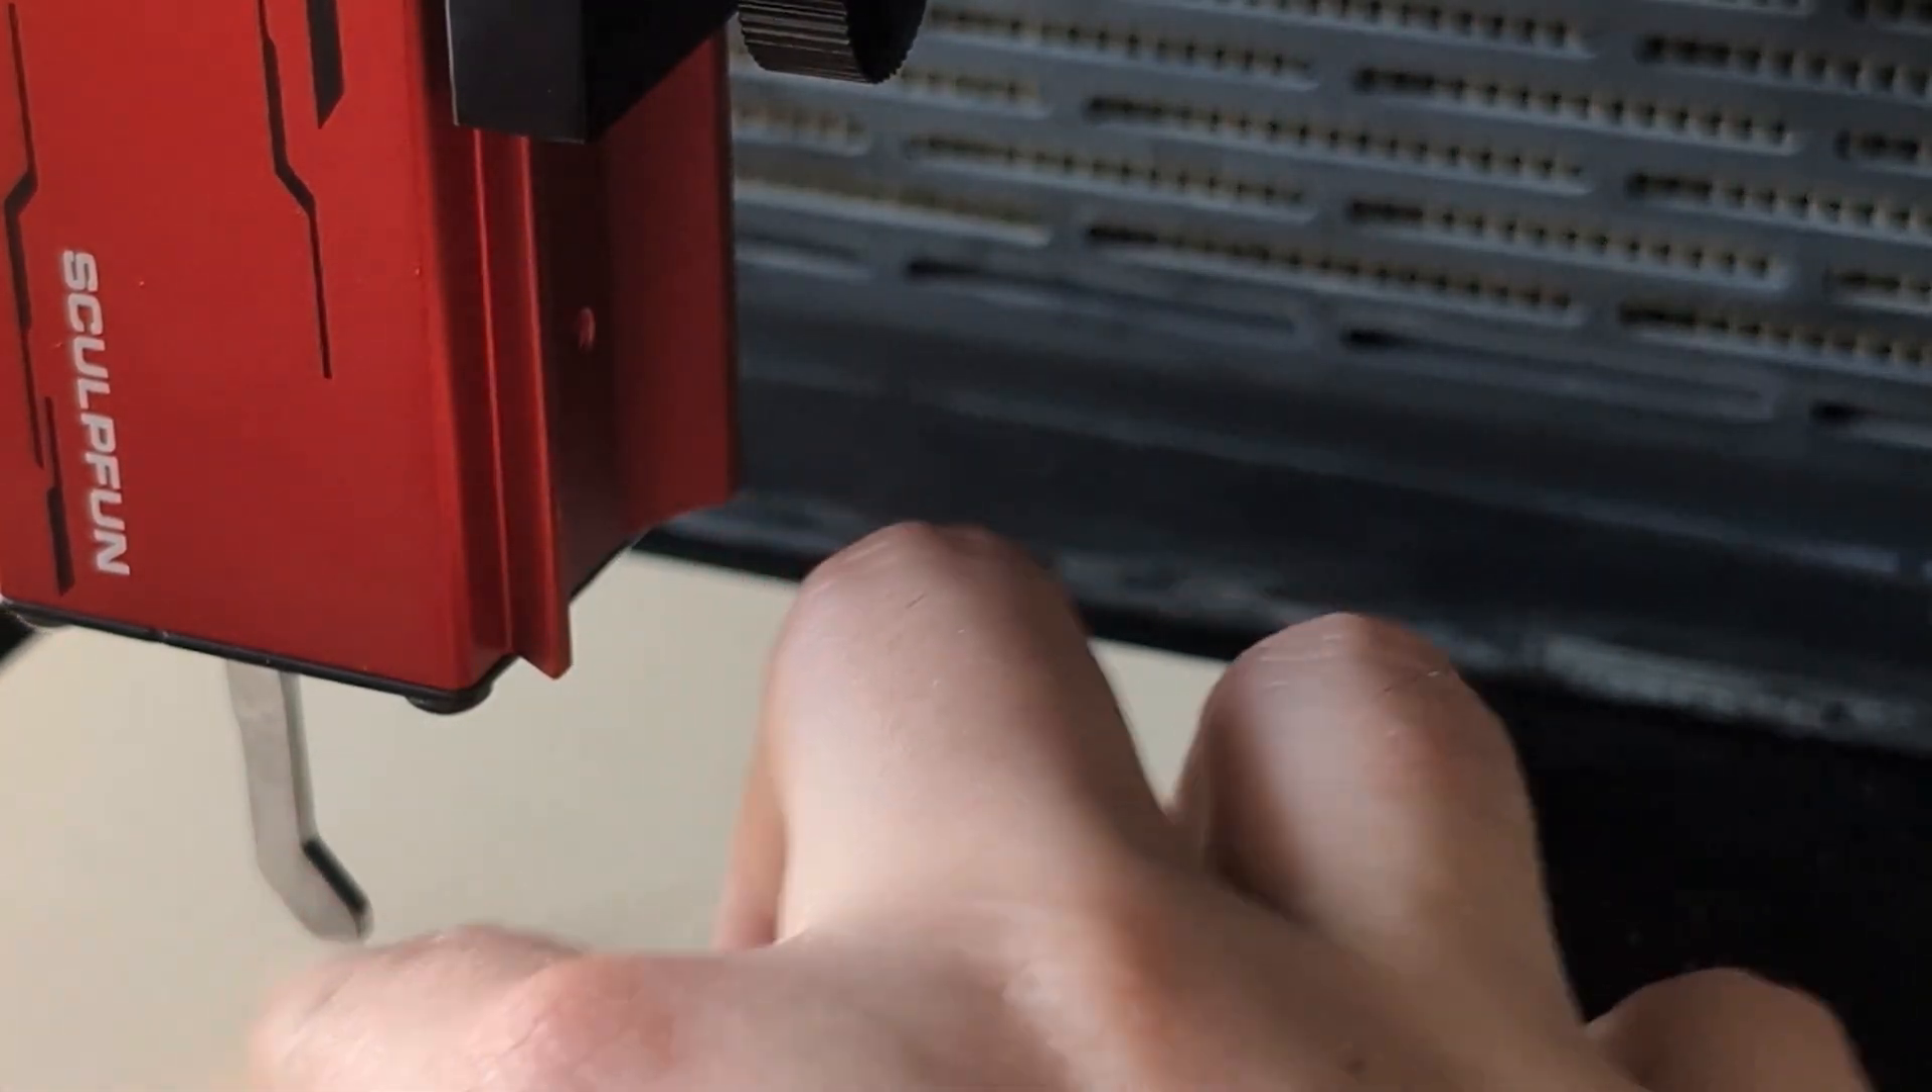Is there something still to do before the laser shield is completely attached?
Yes.